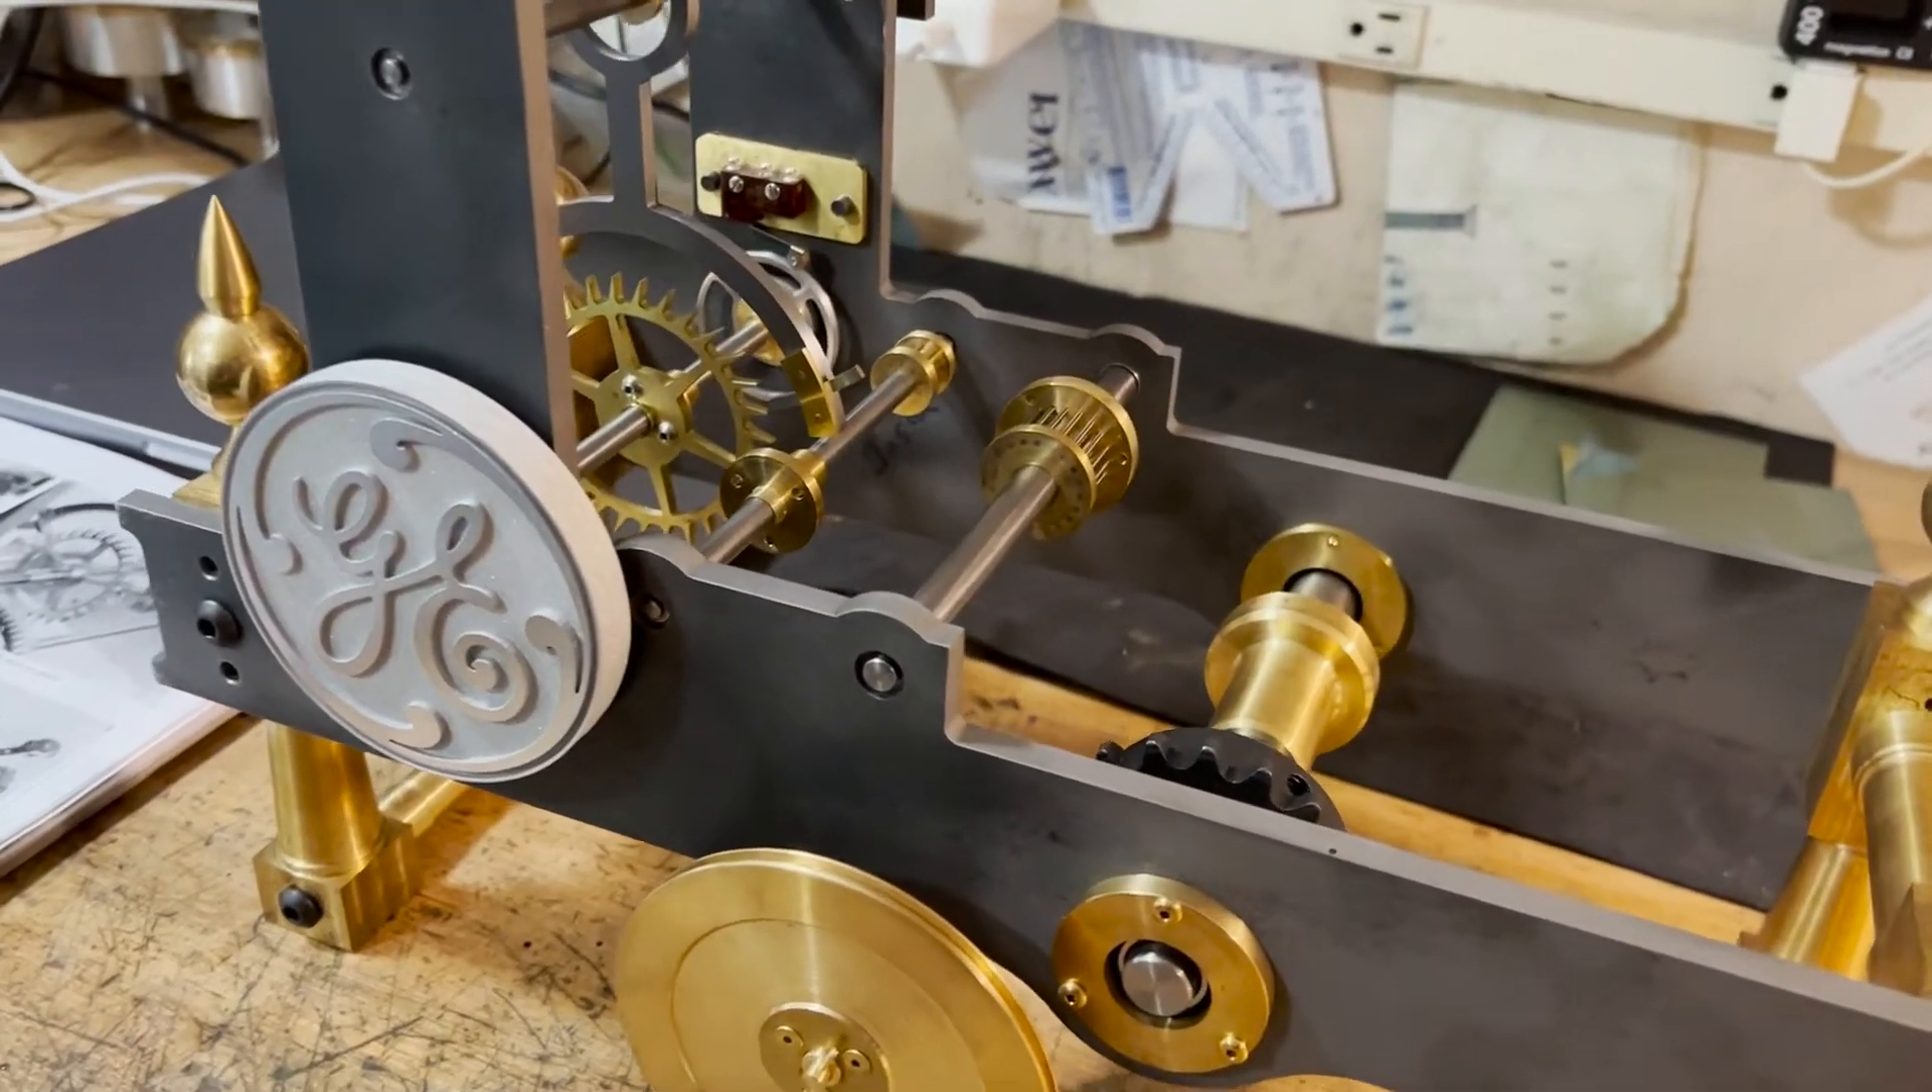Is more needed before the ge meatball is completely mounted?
No.